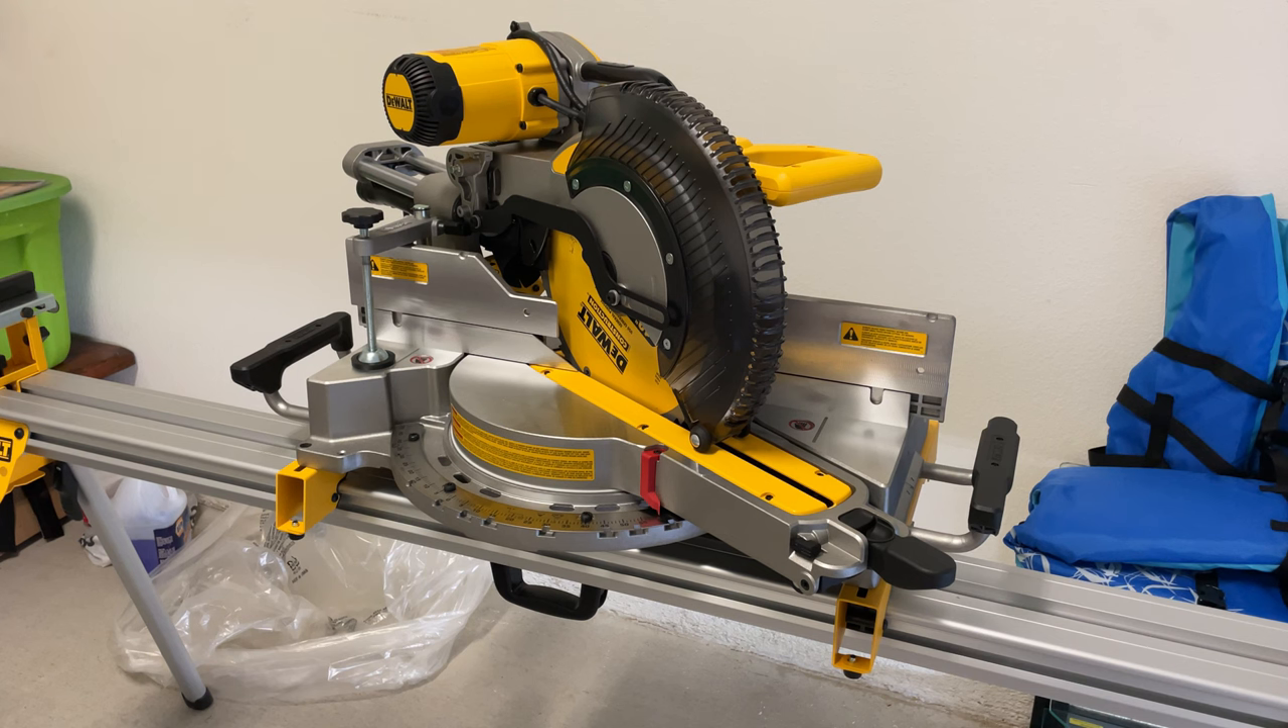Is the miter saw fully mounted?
Yes.